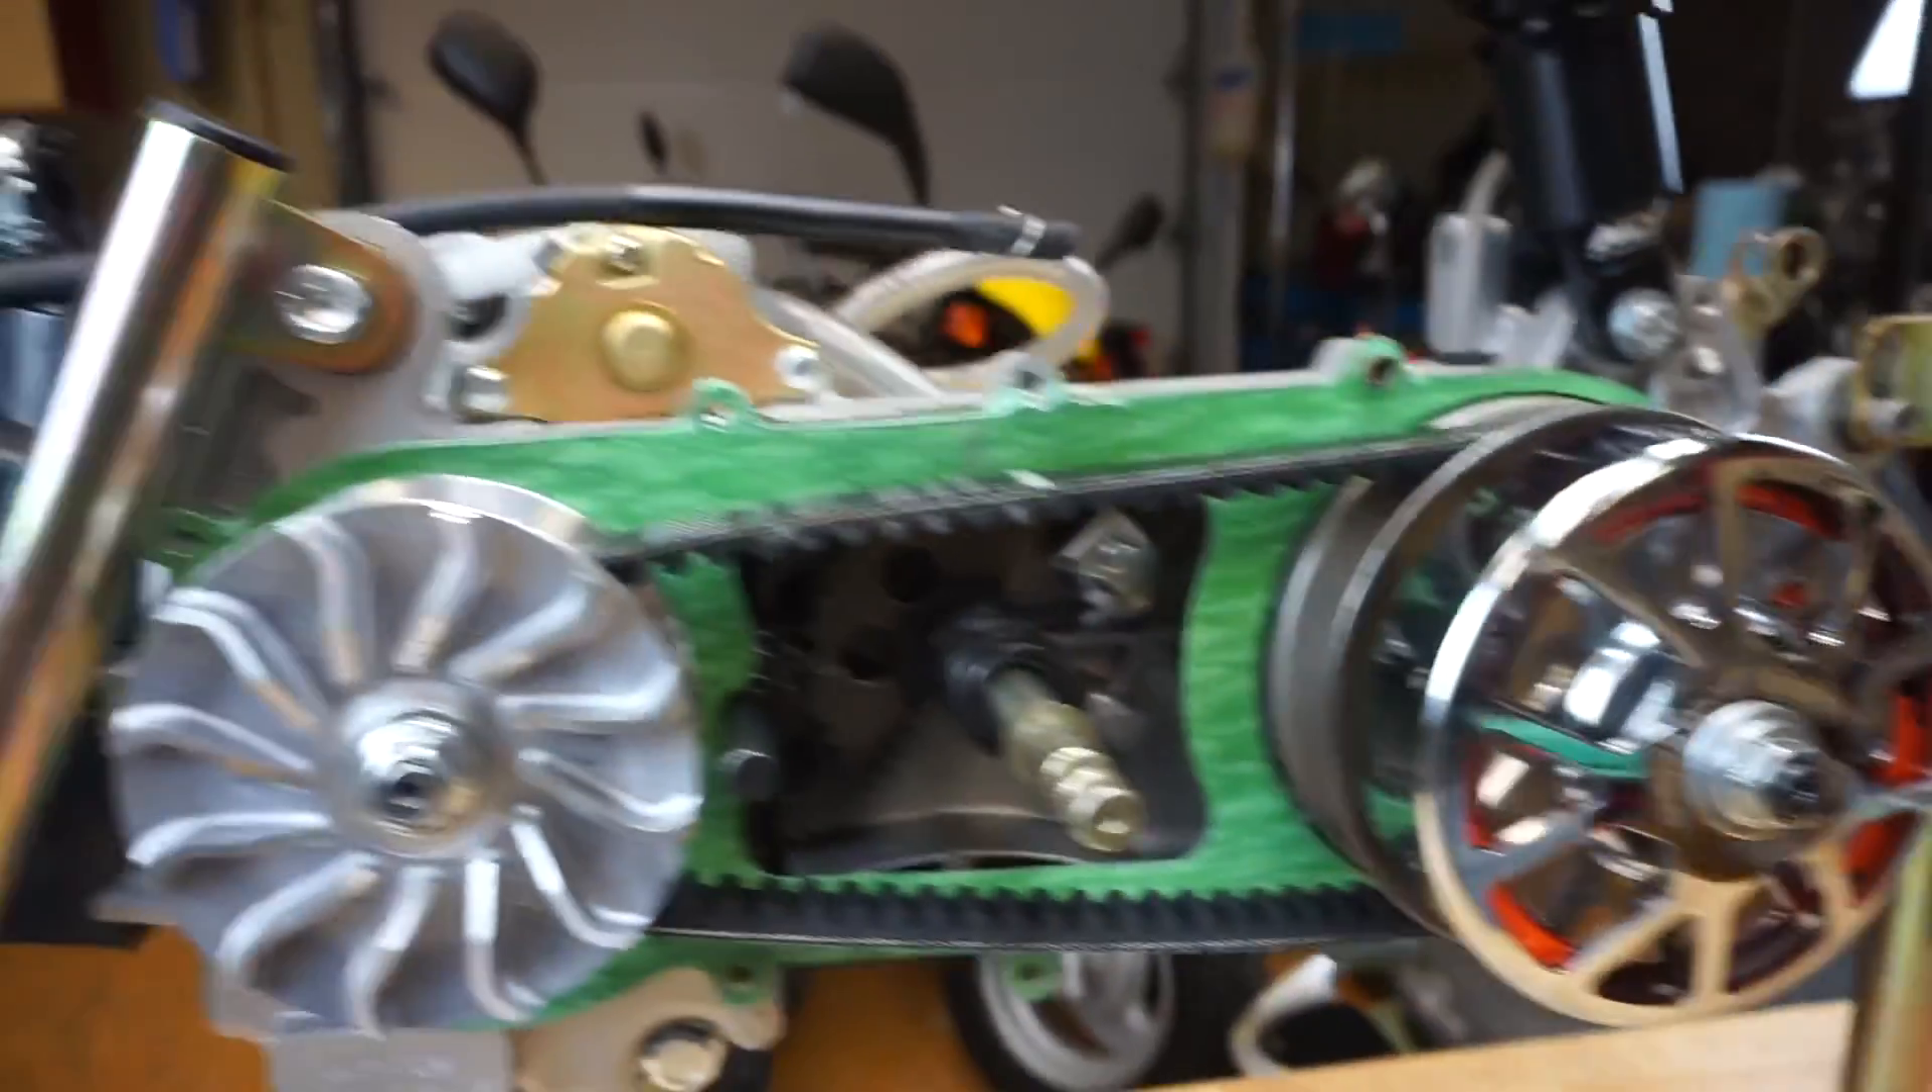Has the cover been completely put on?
No.